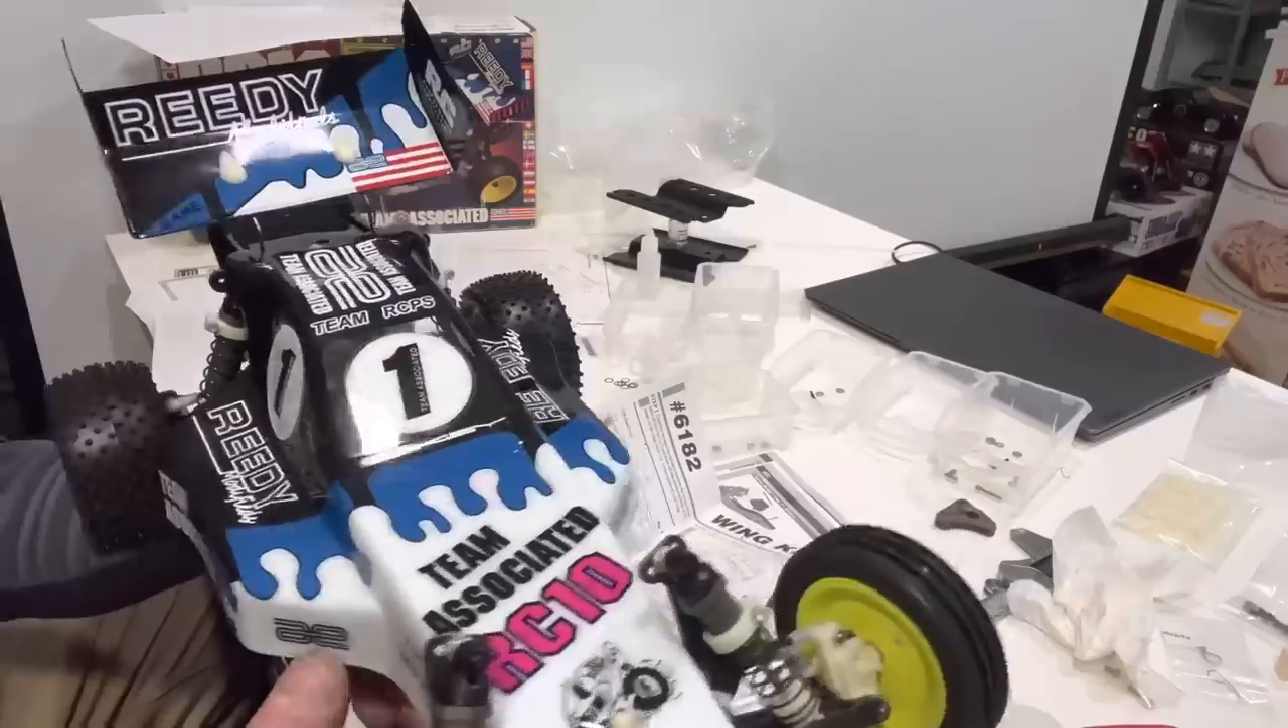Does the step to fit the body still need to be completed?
No.